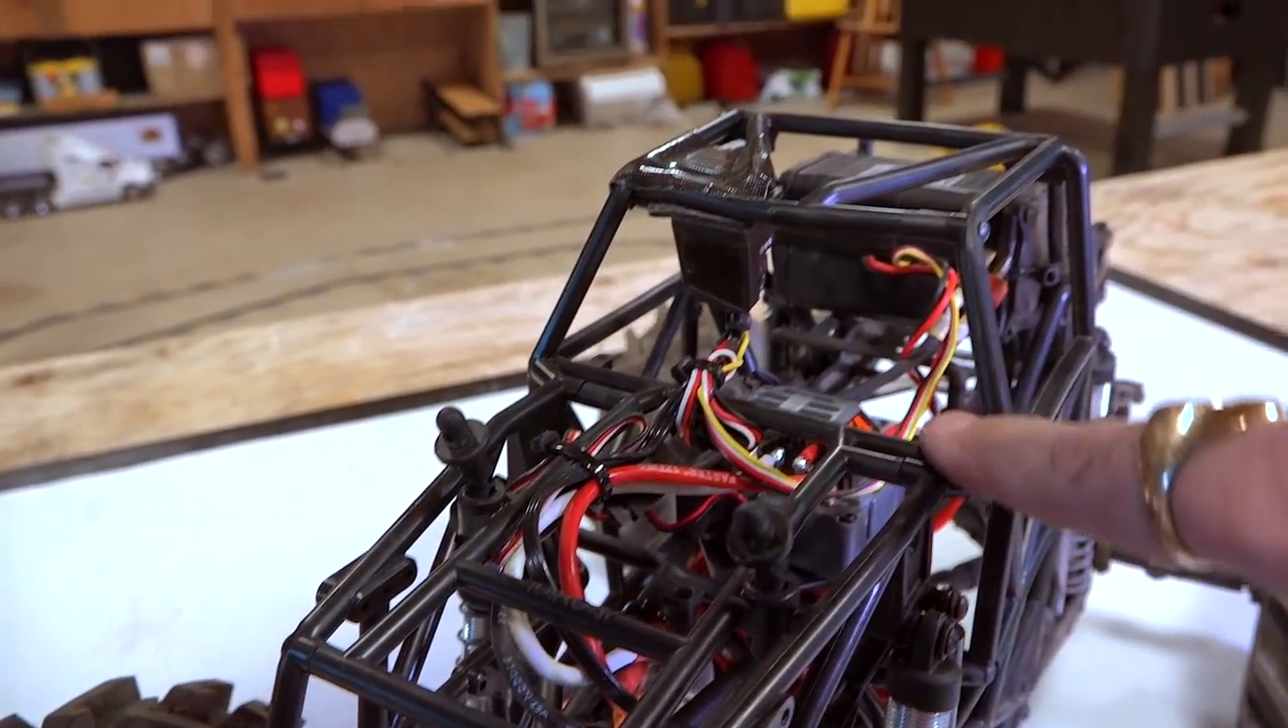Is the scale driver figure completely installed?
No.